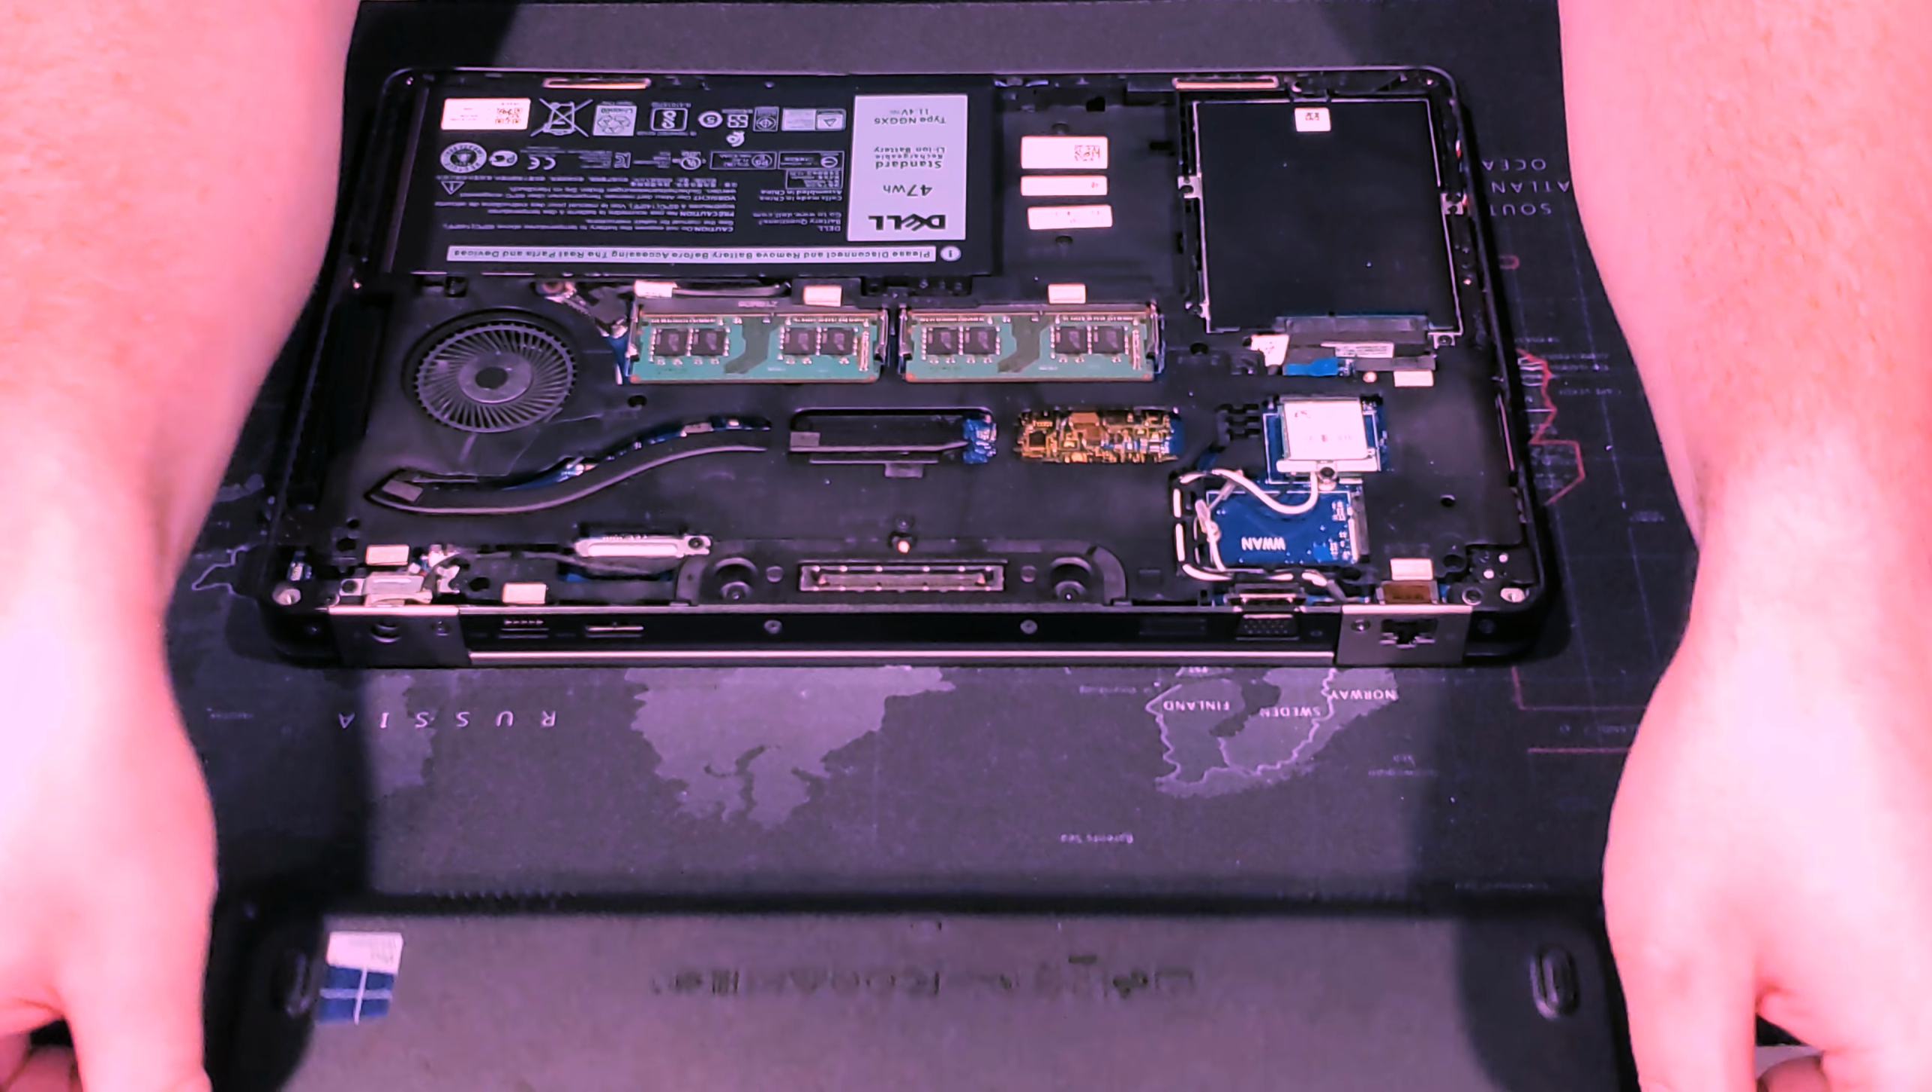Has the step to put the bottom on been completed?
No.